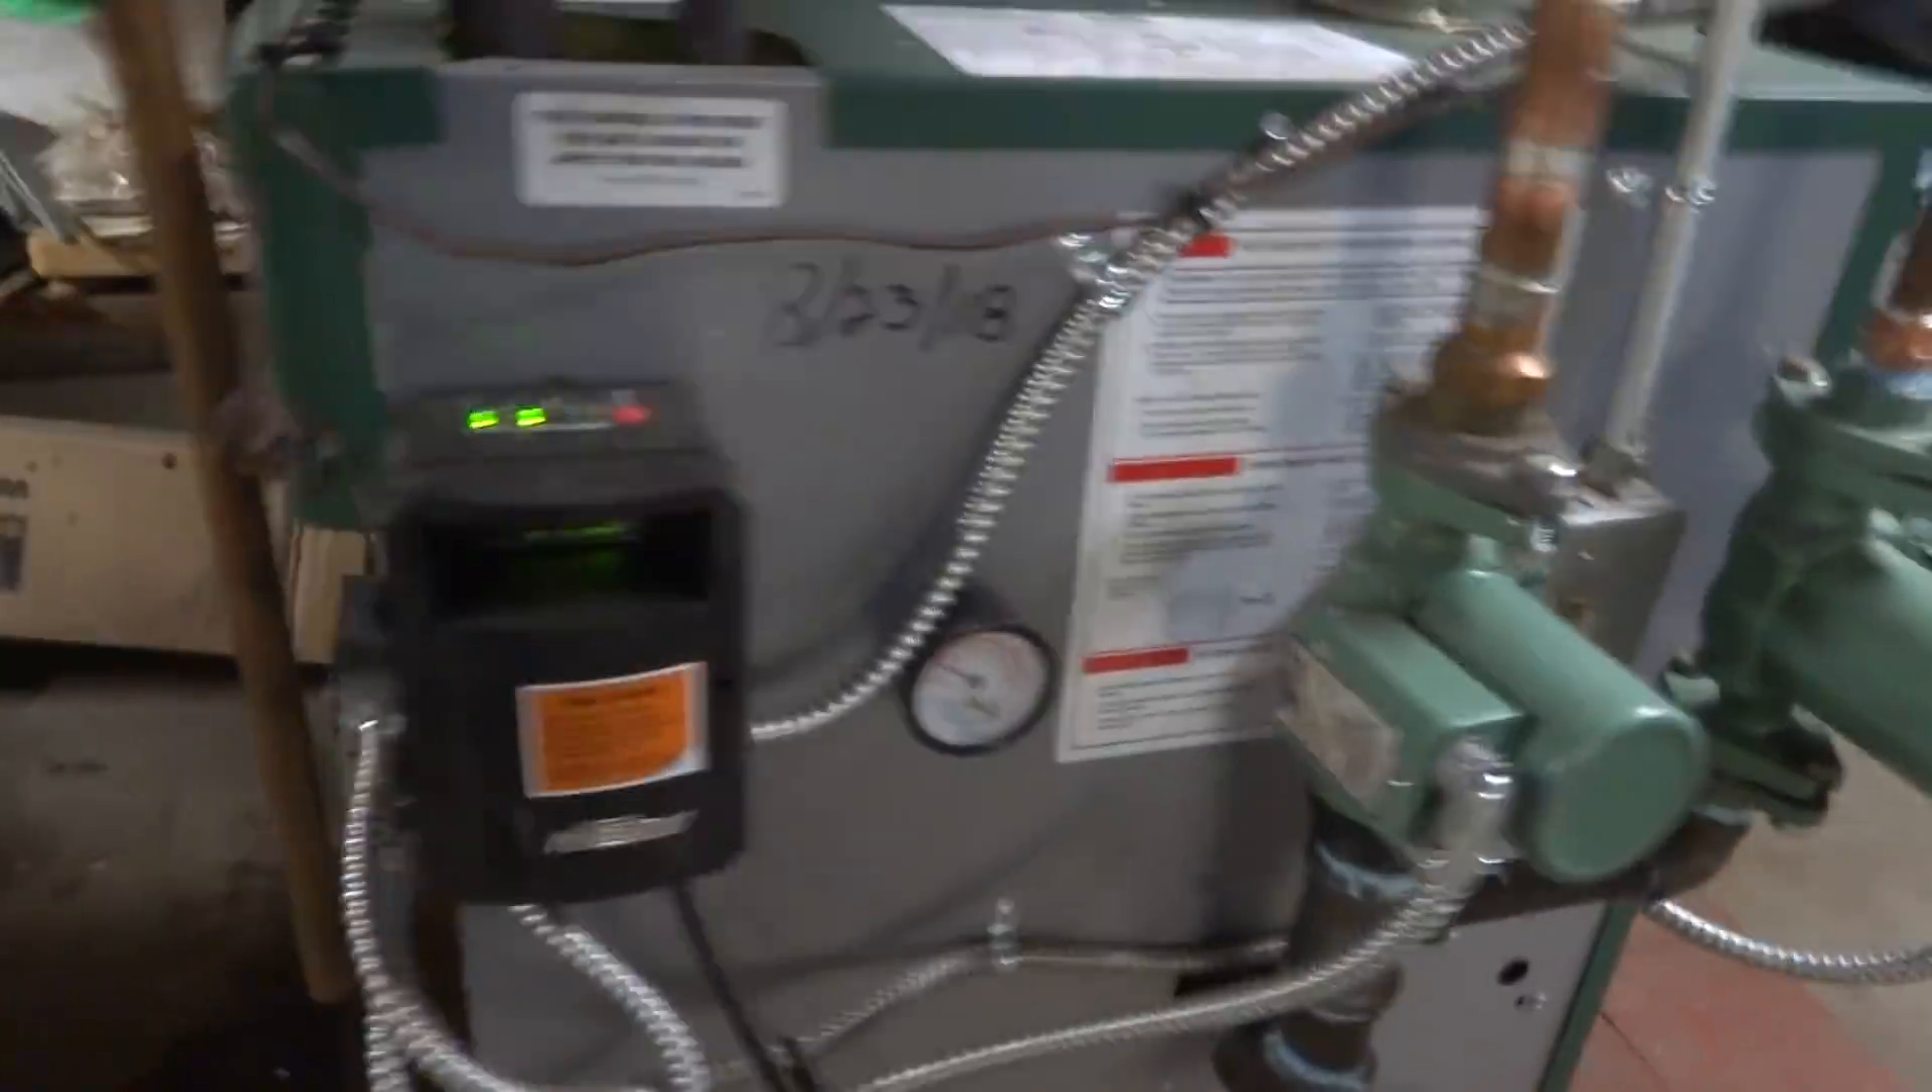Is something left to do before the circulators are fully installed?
No.